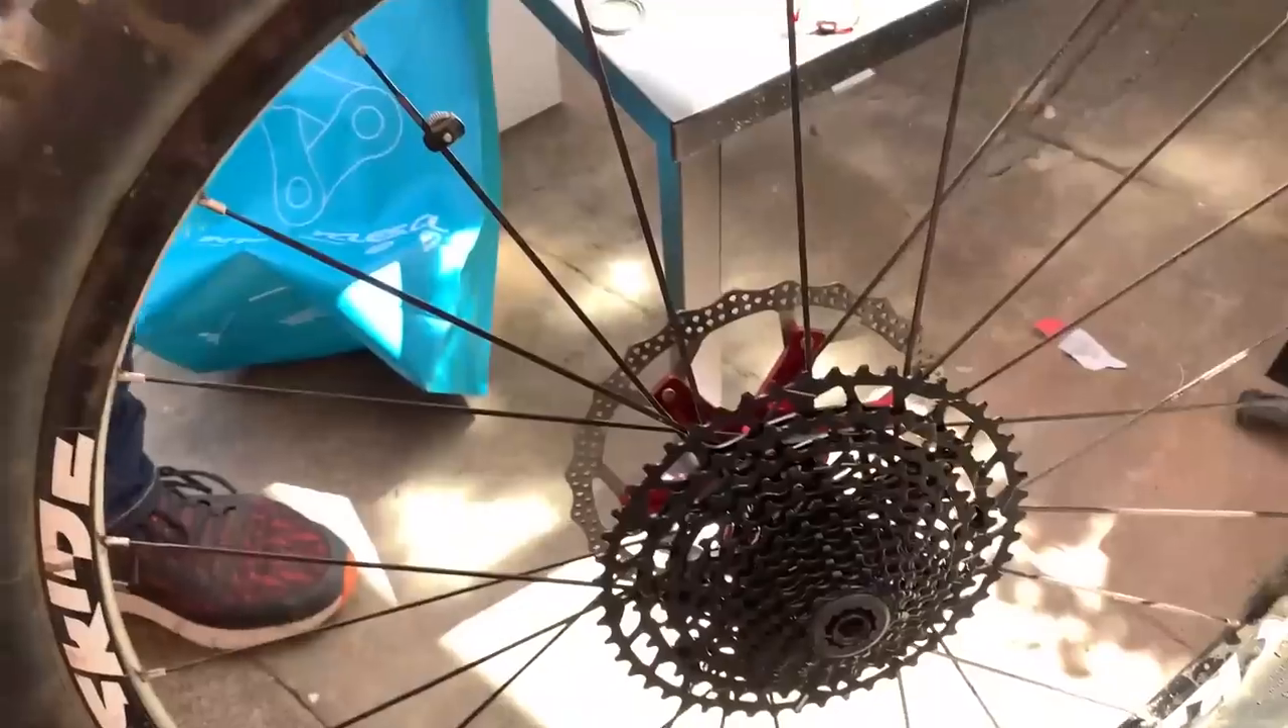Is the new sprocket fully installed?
Yes.